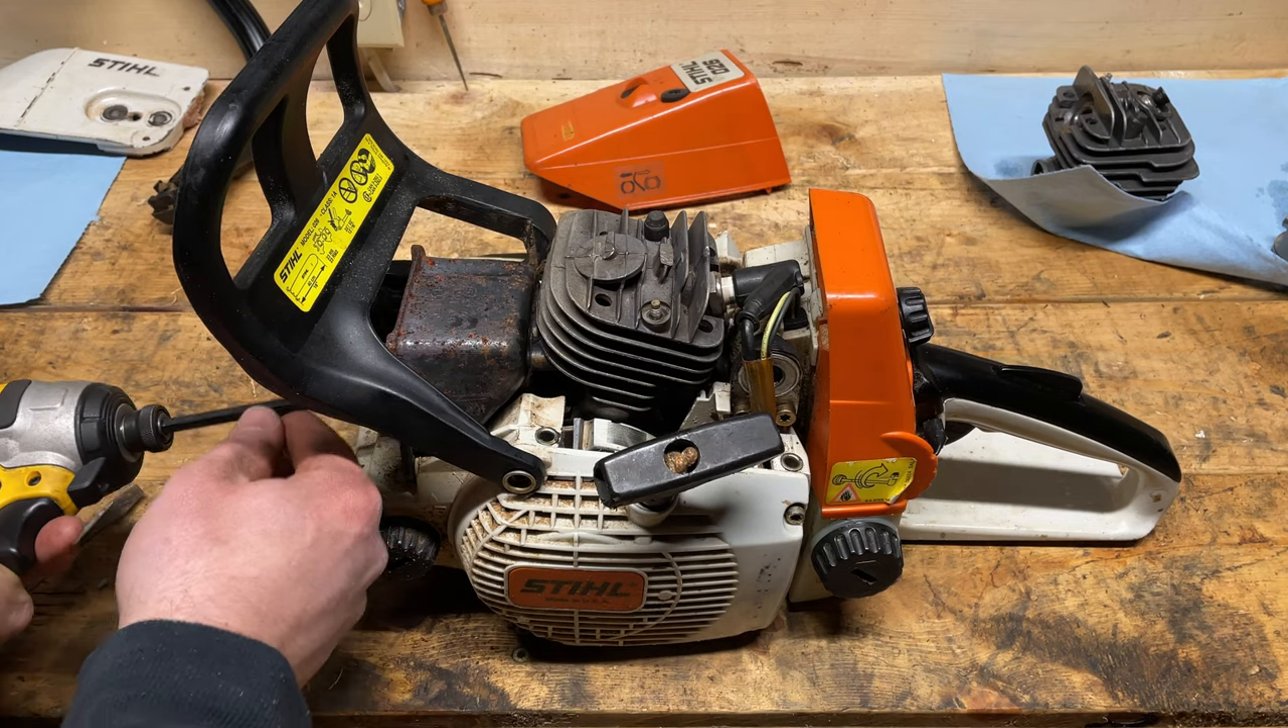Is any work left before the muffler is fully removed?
Yes.